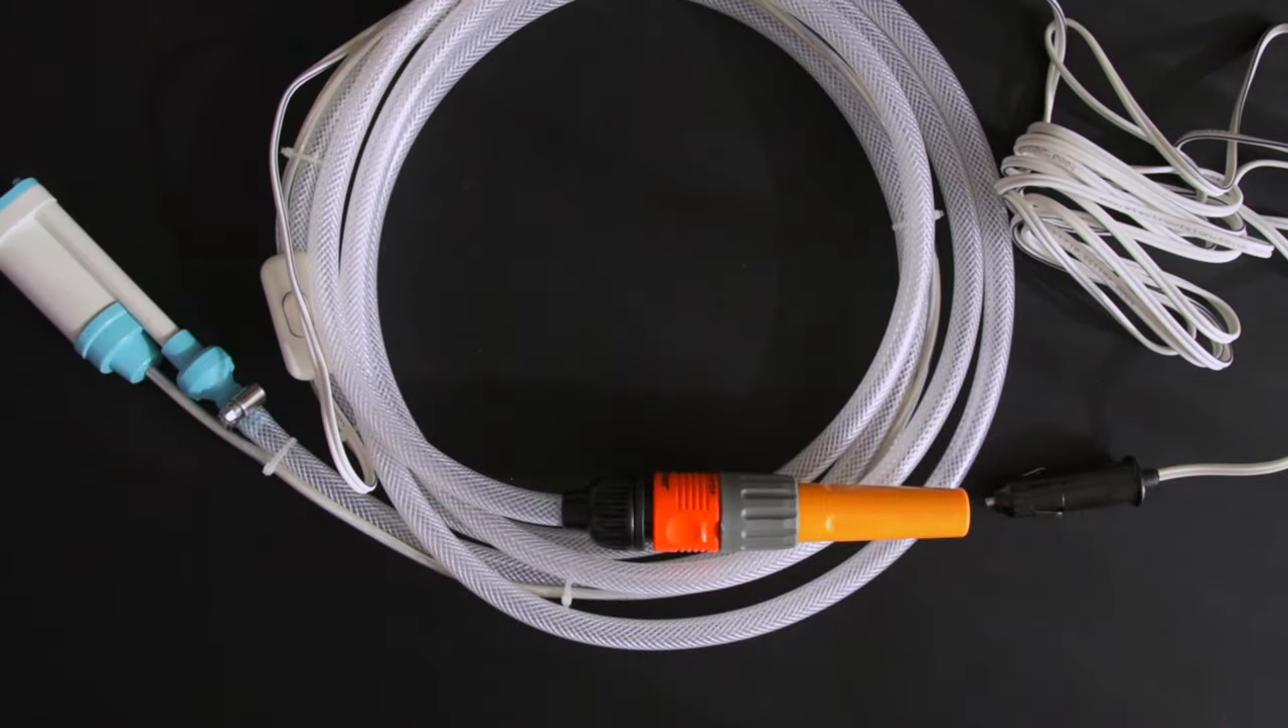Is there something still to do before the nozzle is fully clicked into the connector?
No.